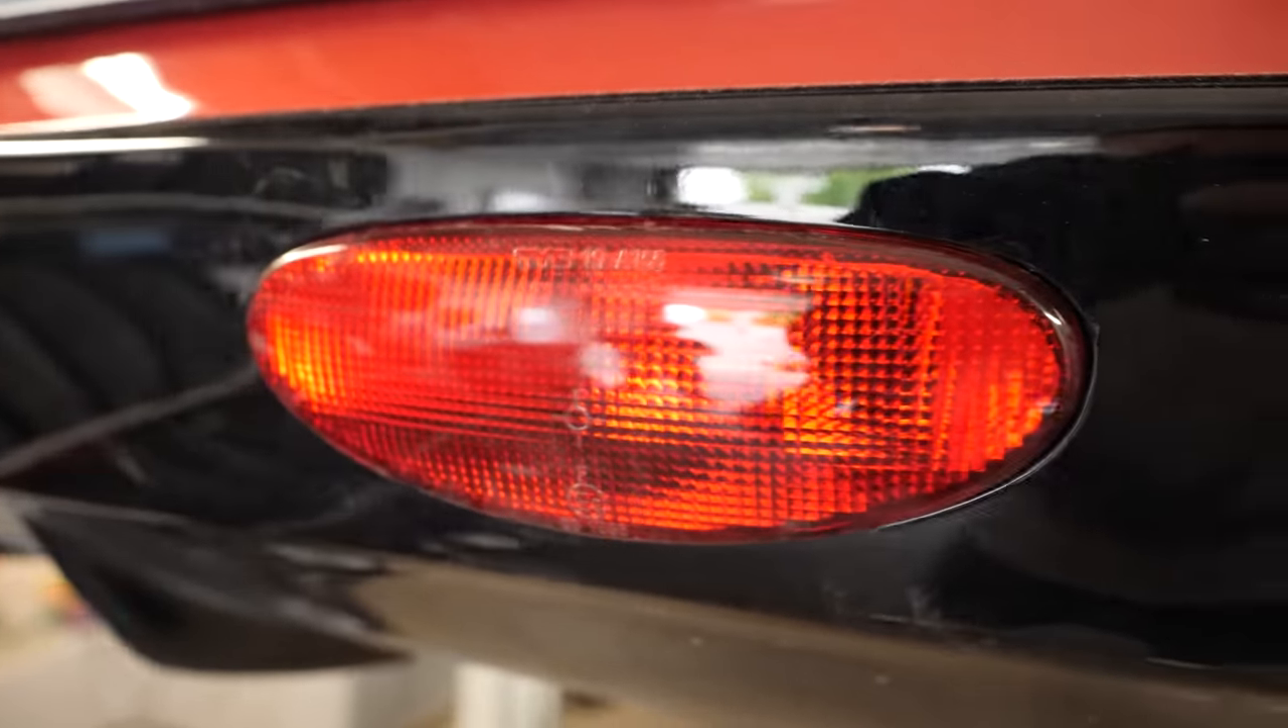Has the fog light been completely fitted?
Yes.